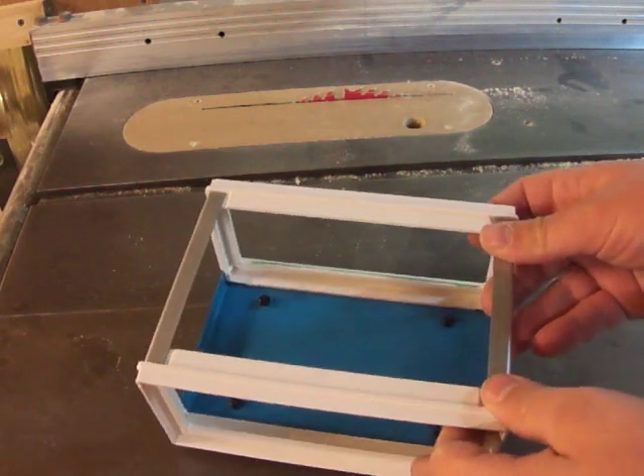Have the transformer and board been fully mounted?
No.